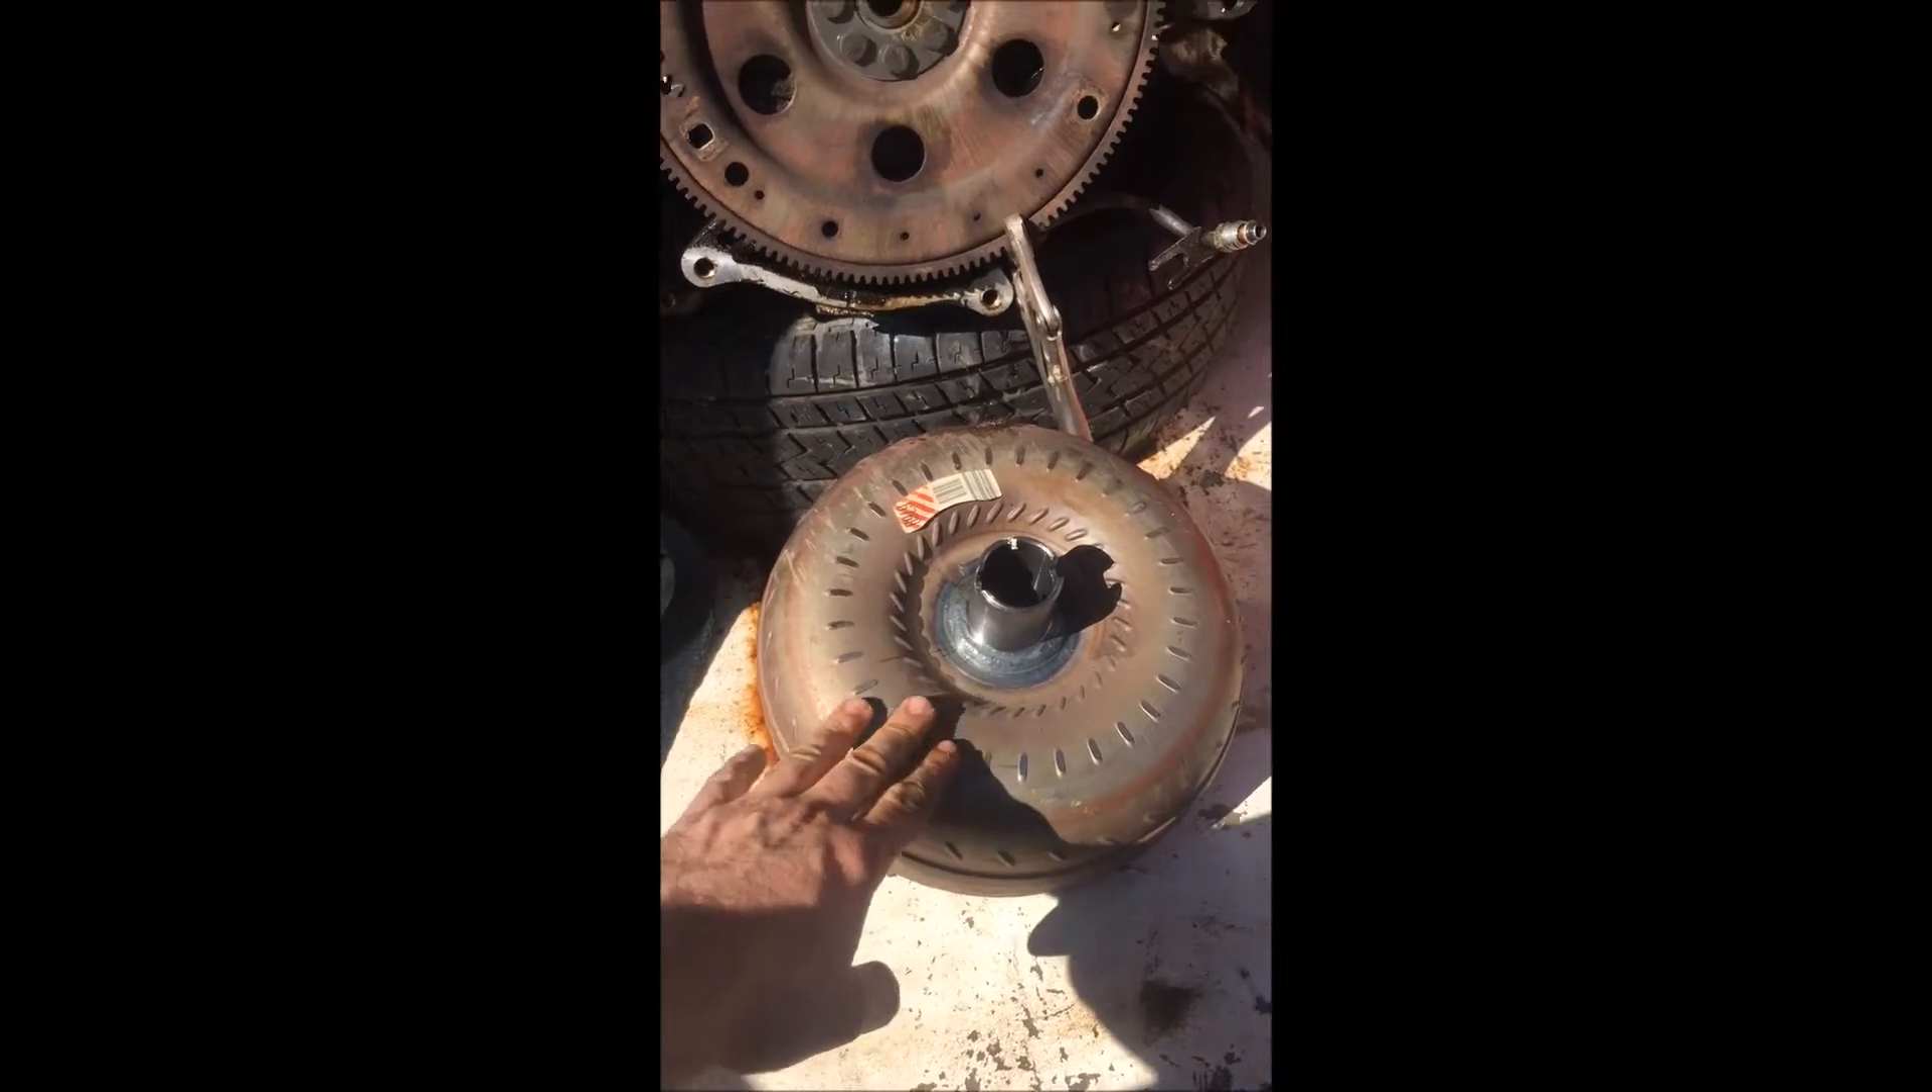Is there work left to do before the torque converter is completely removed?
No.